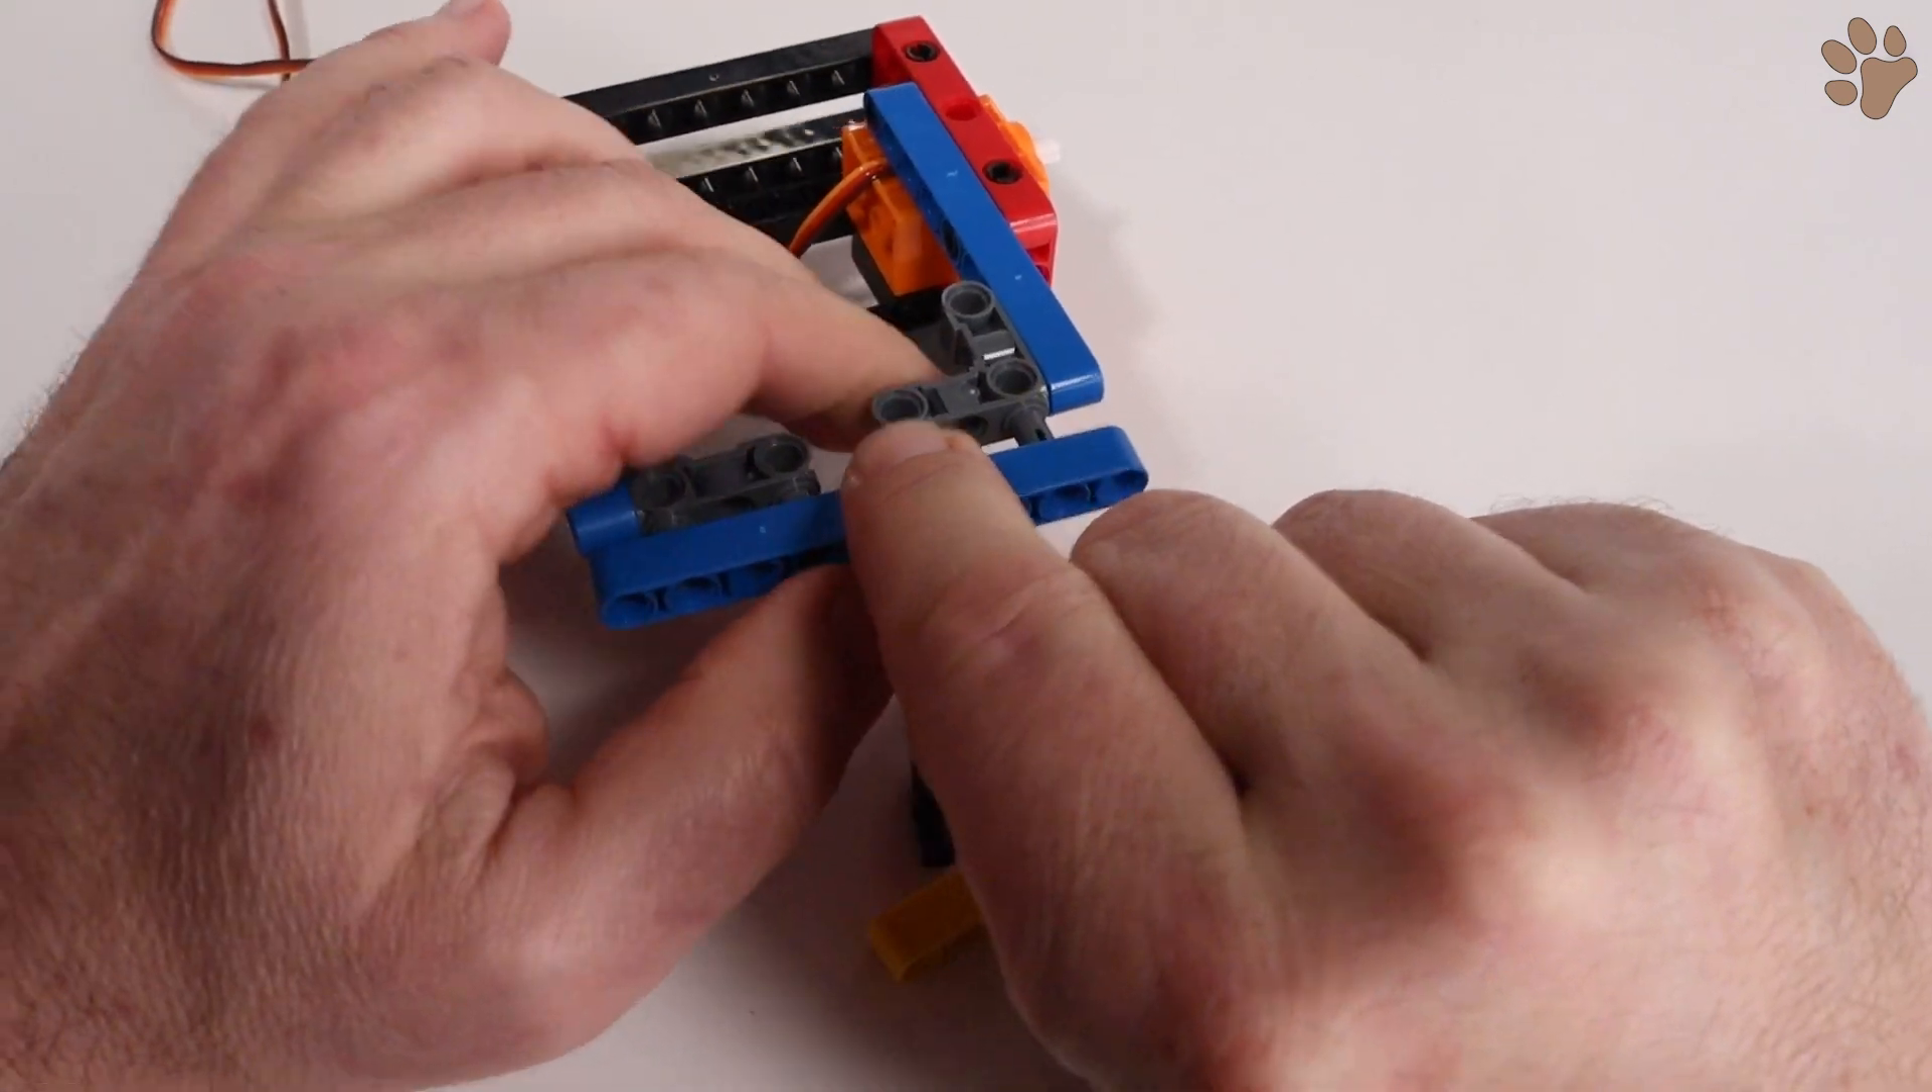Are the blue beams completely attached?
No.